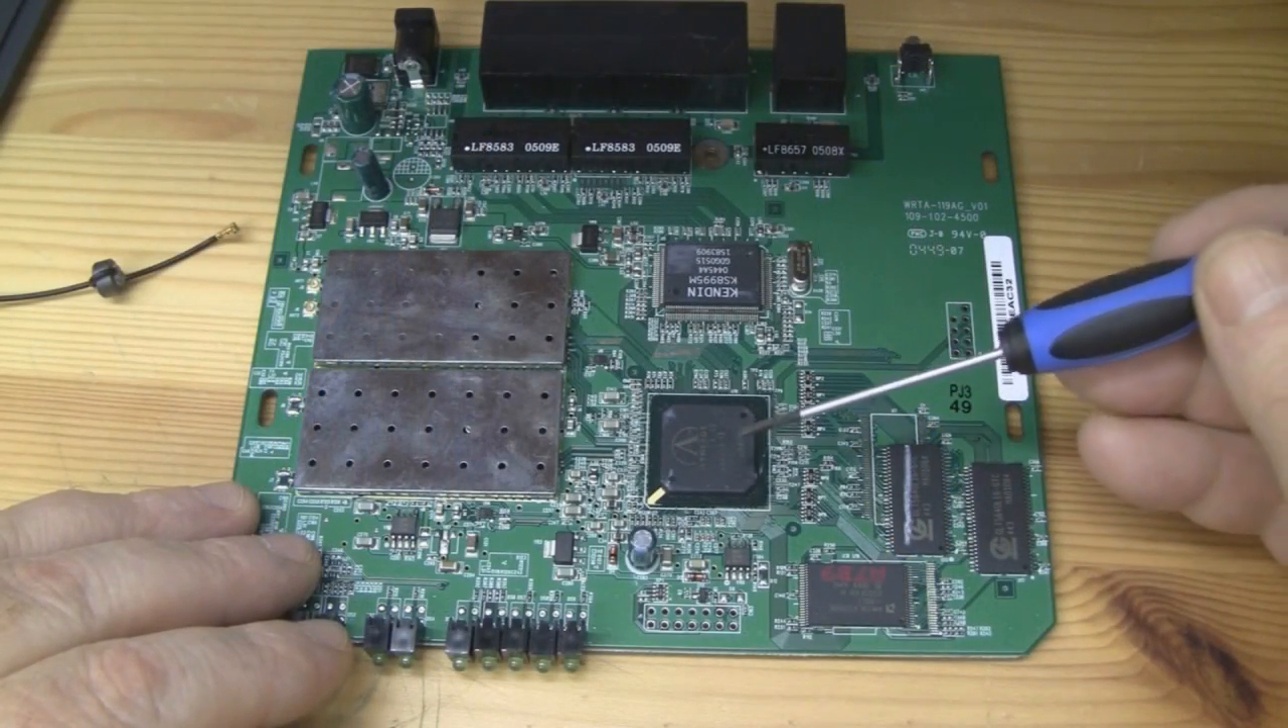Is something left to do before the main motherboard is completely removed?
No.